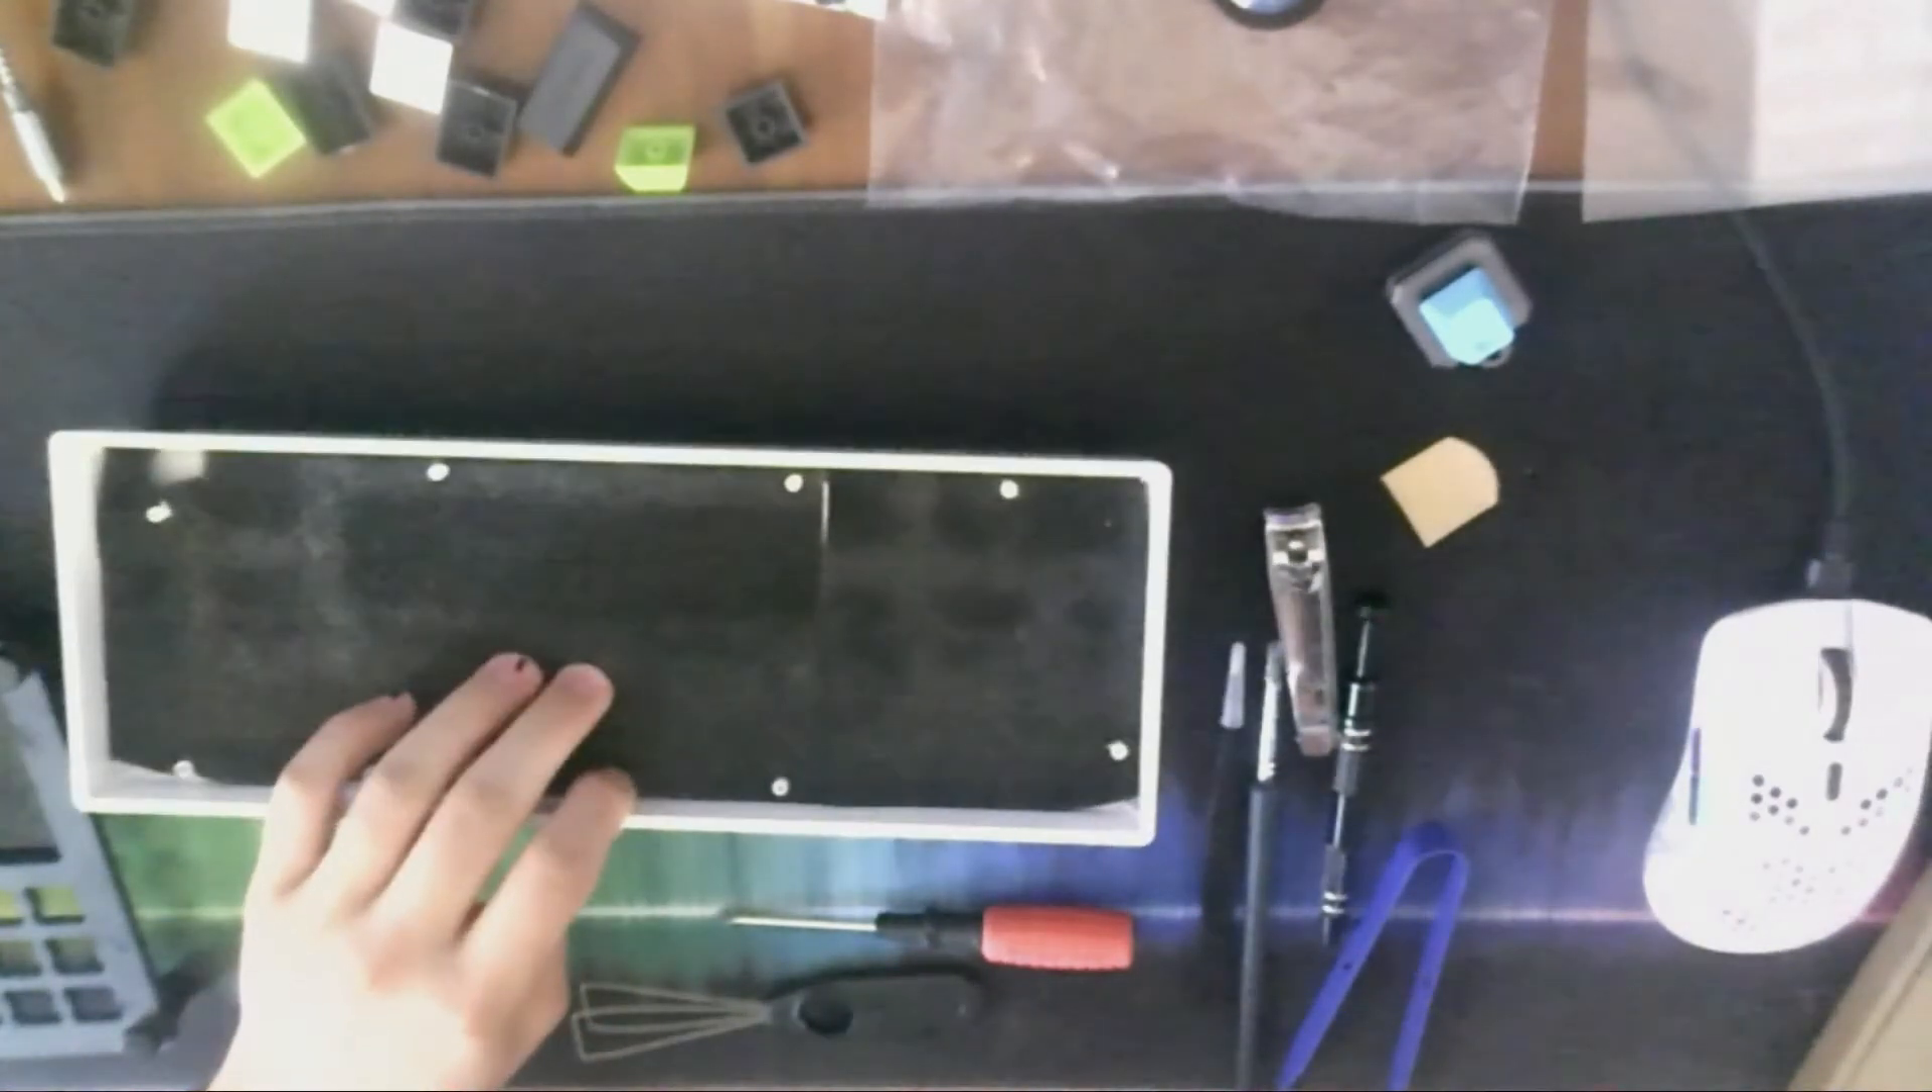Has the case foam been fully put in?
Yes.